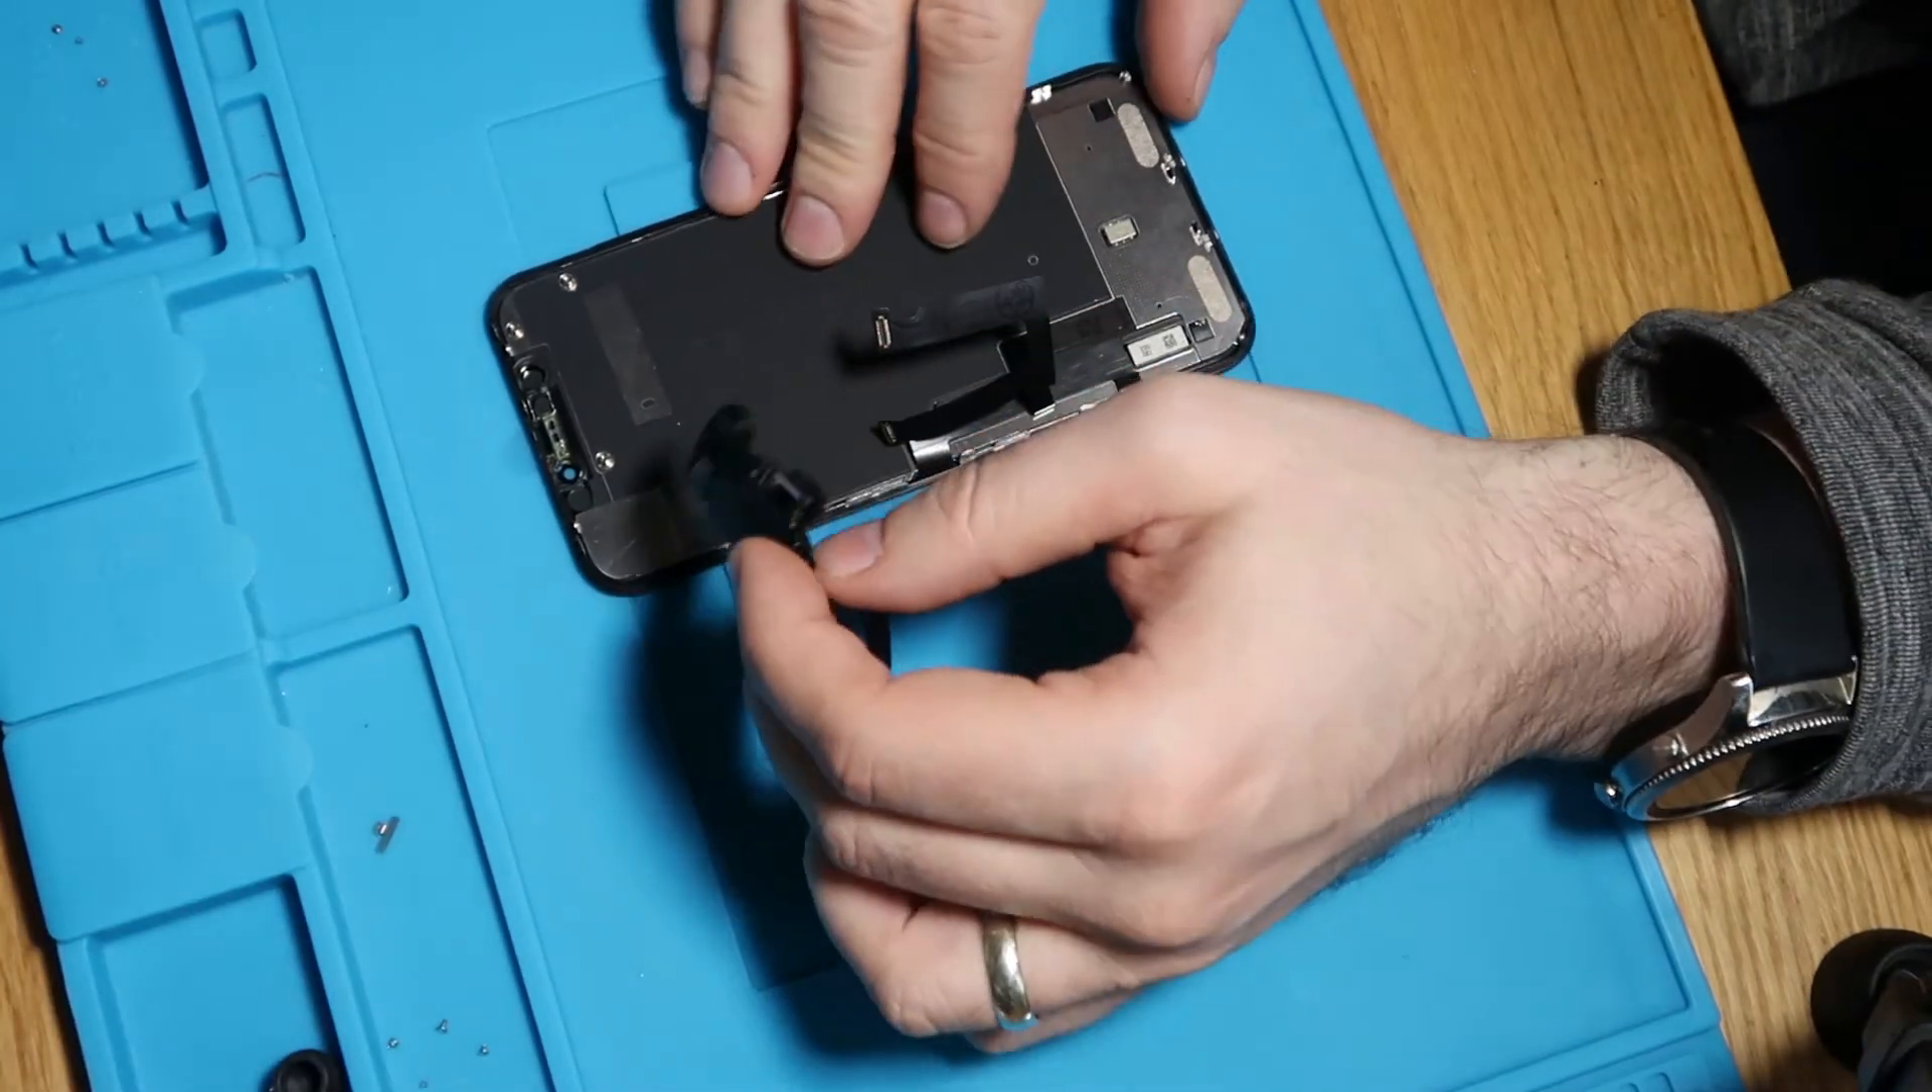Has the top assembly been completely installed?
No.